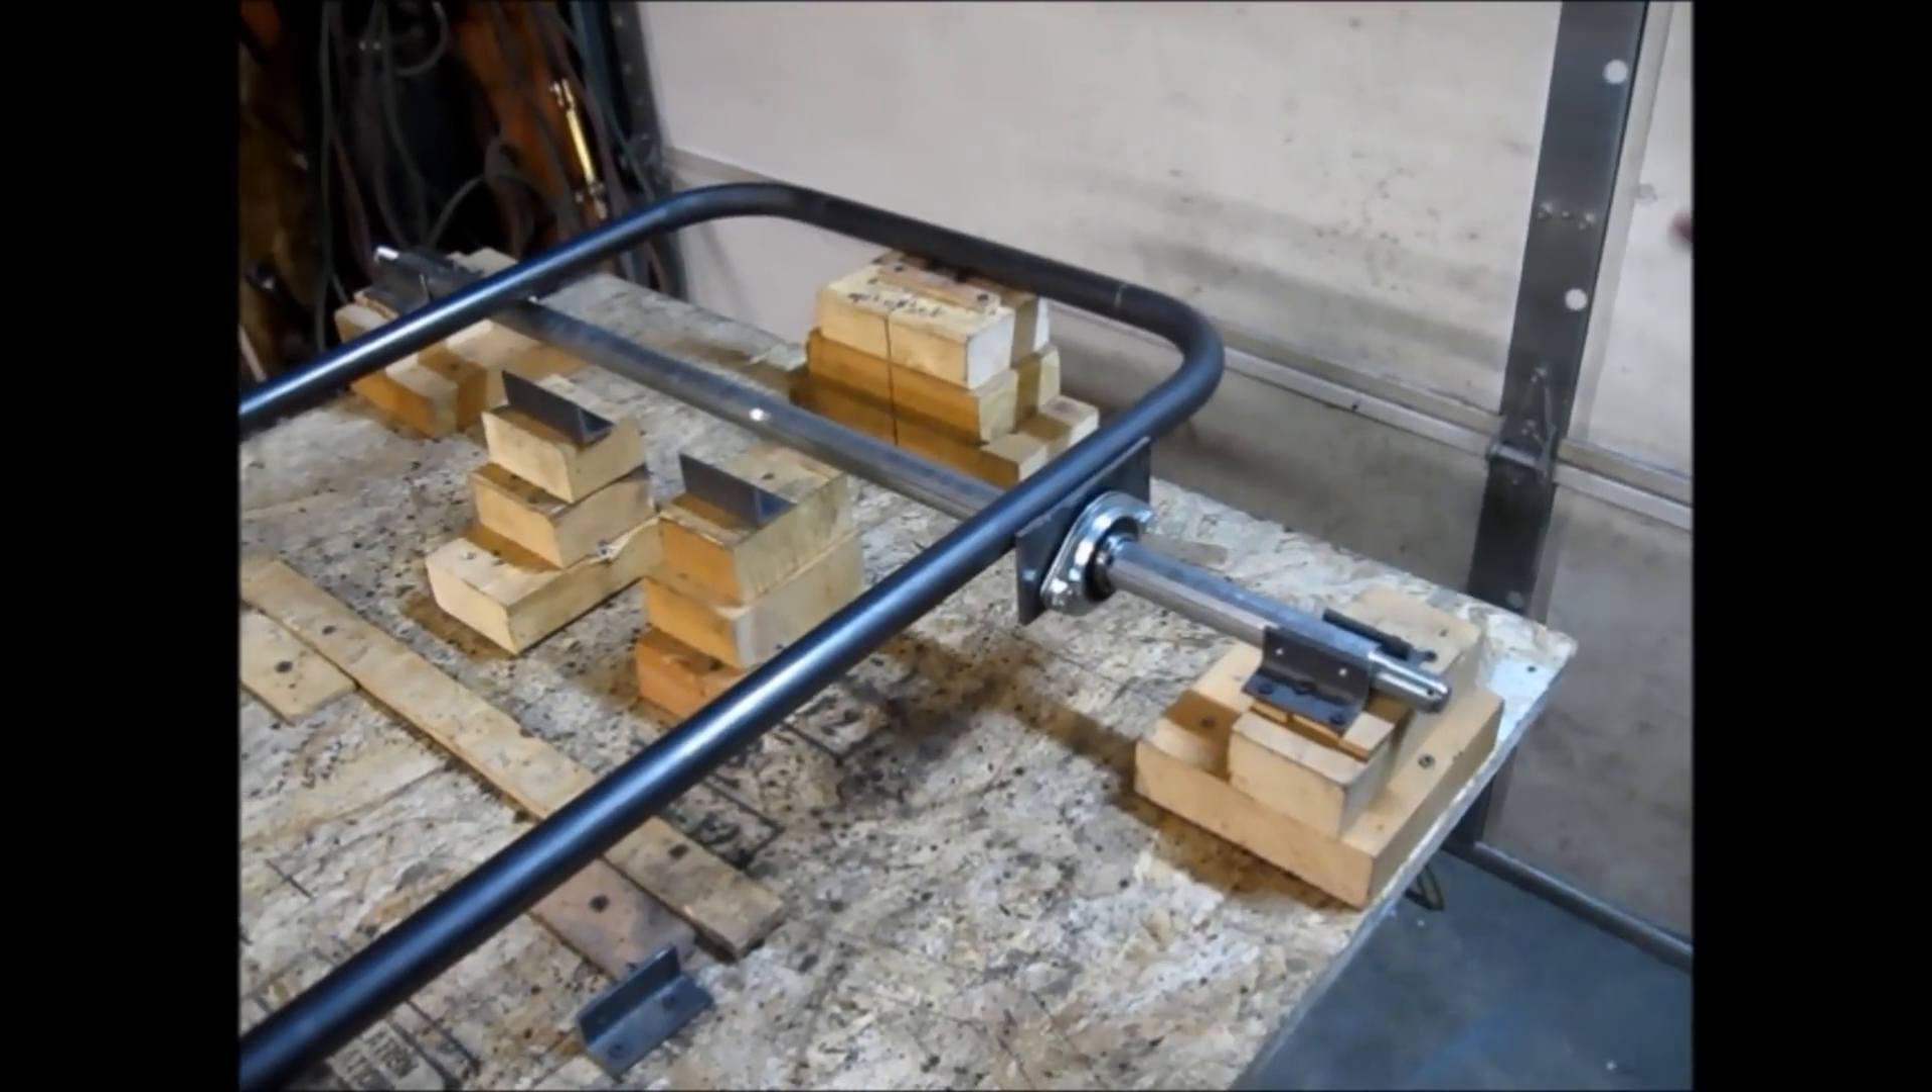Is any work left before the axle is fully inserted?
No.